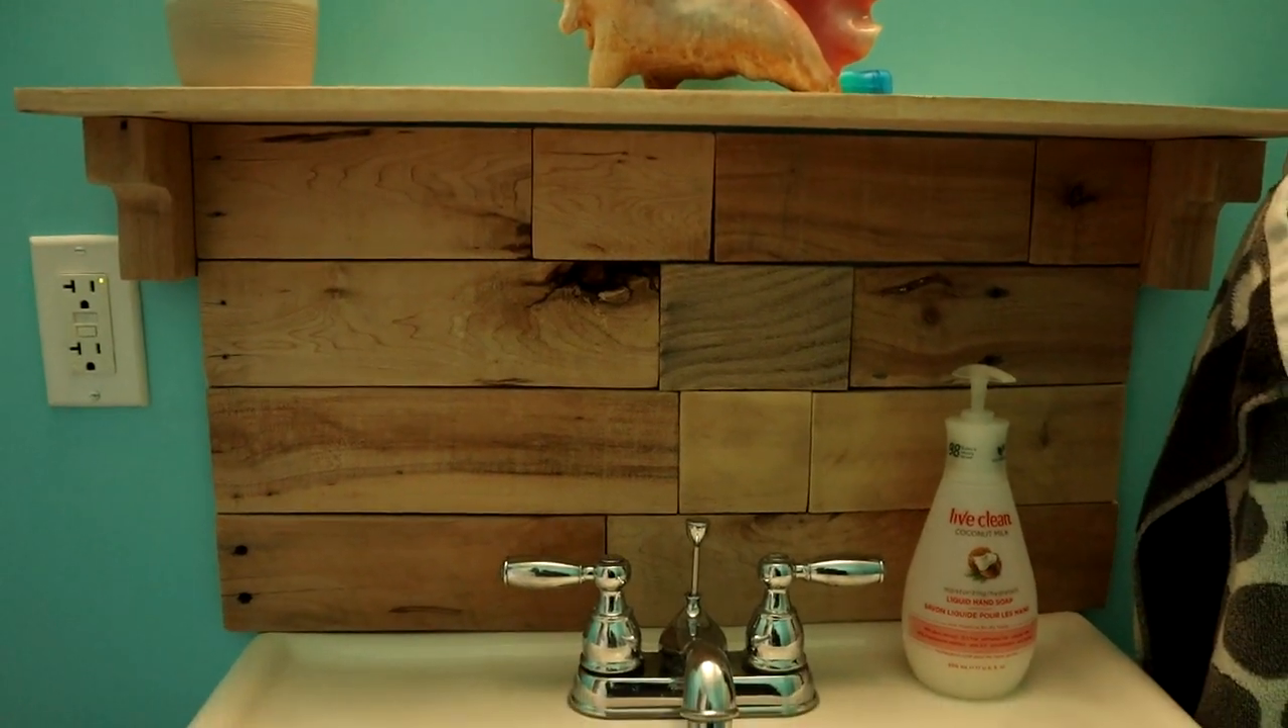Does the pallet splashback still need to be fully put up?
No.